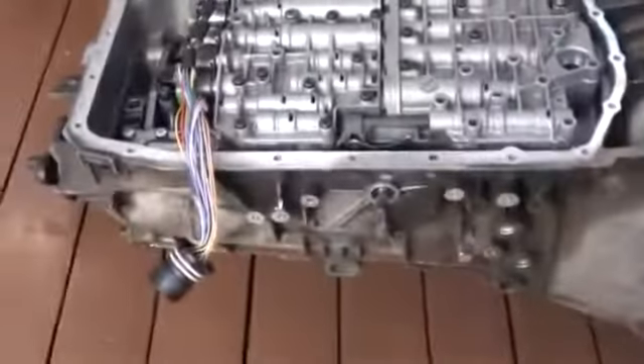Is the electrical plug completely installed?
No.